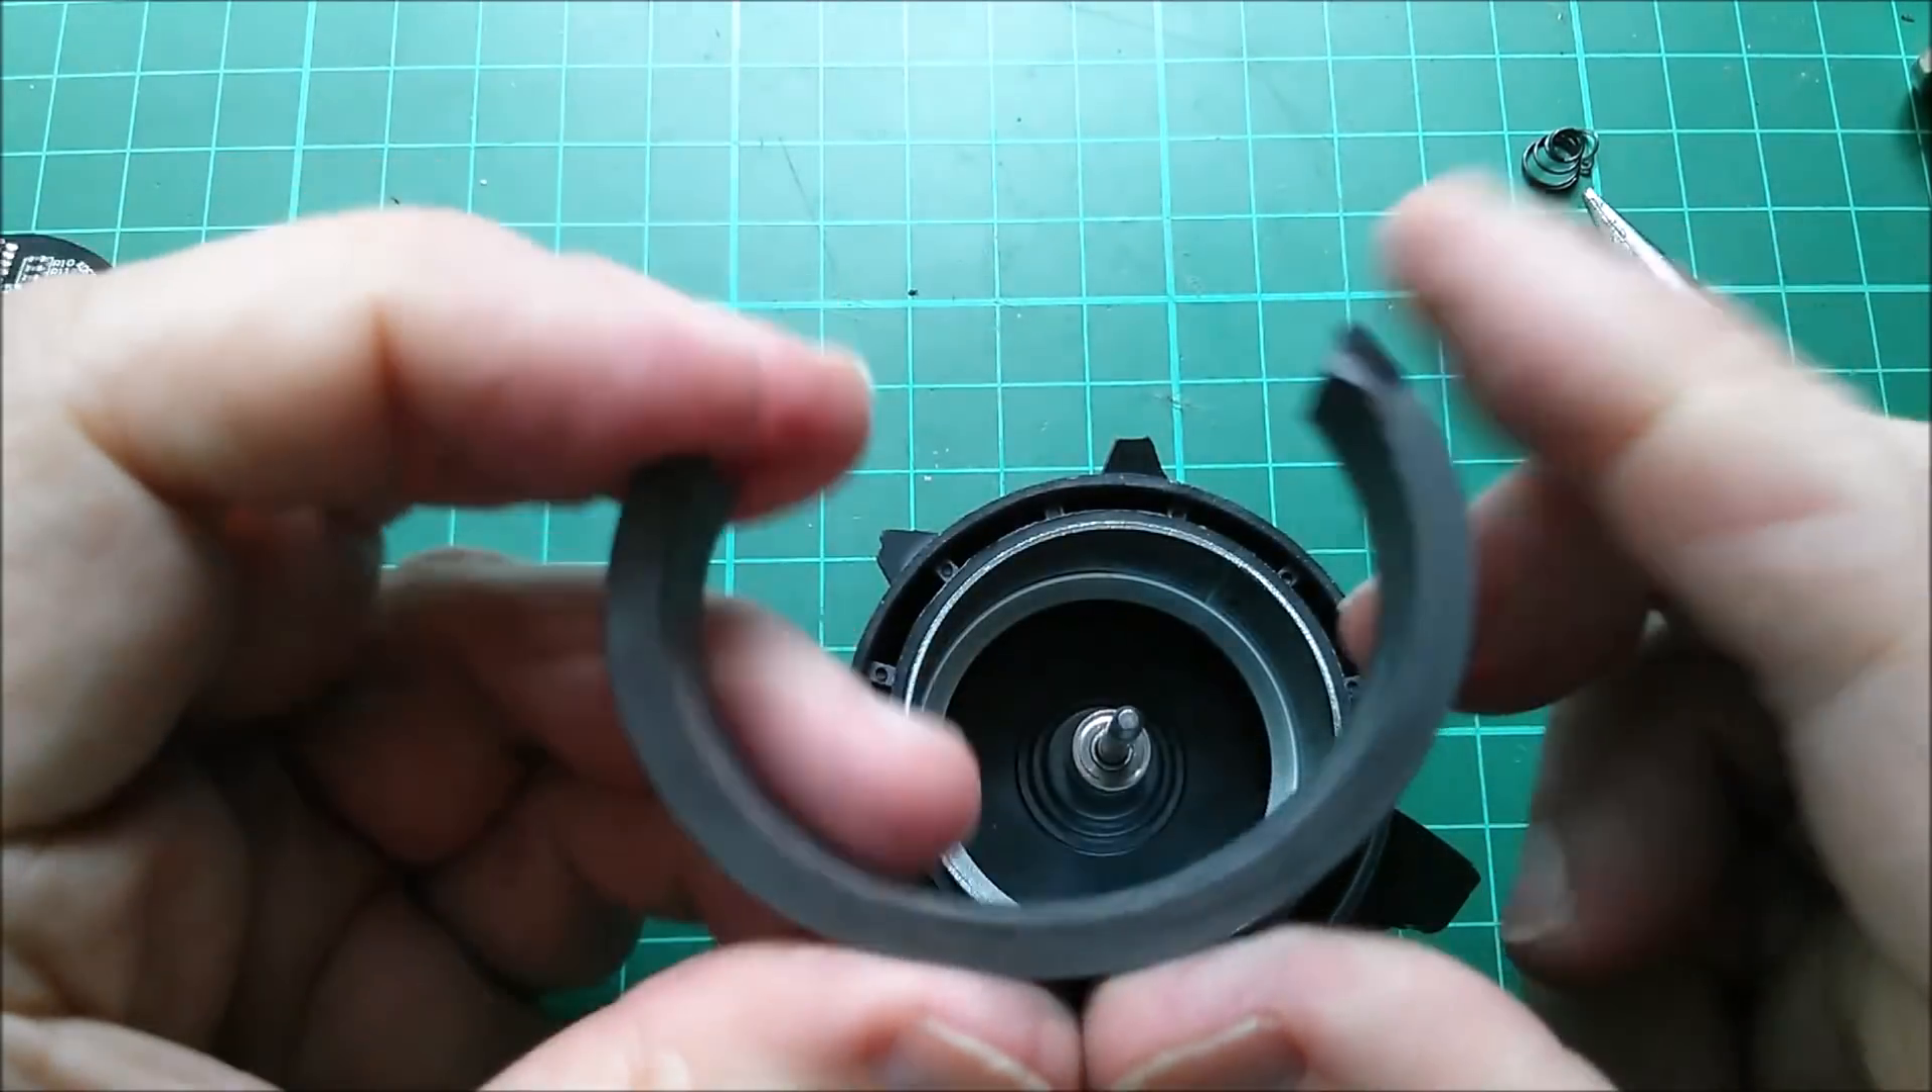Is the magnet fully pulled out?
Yes.